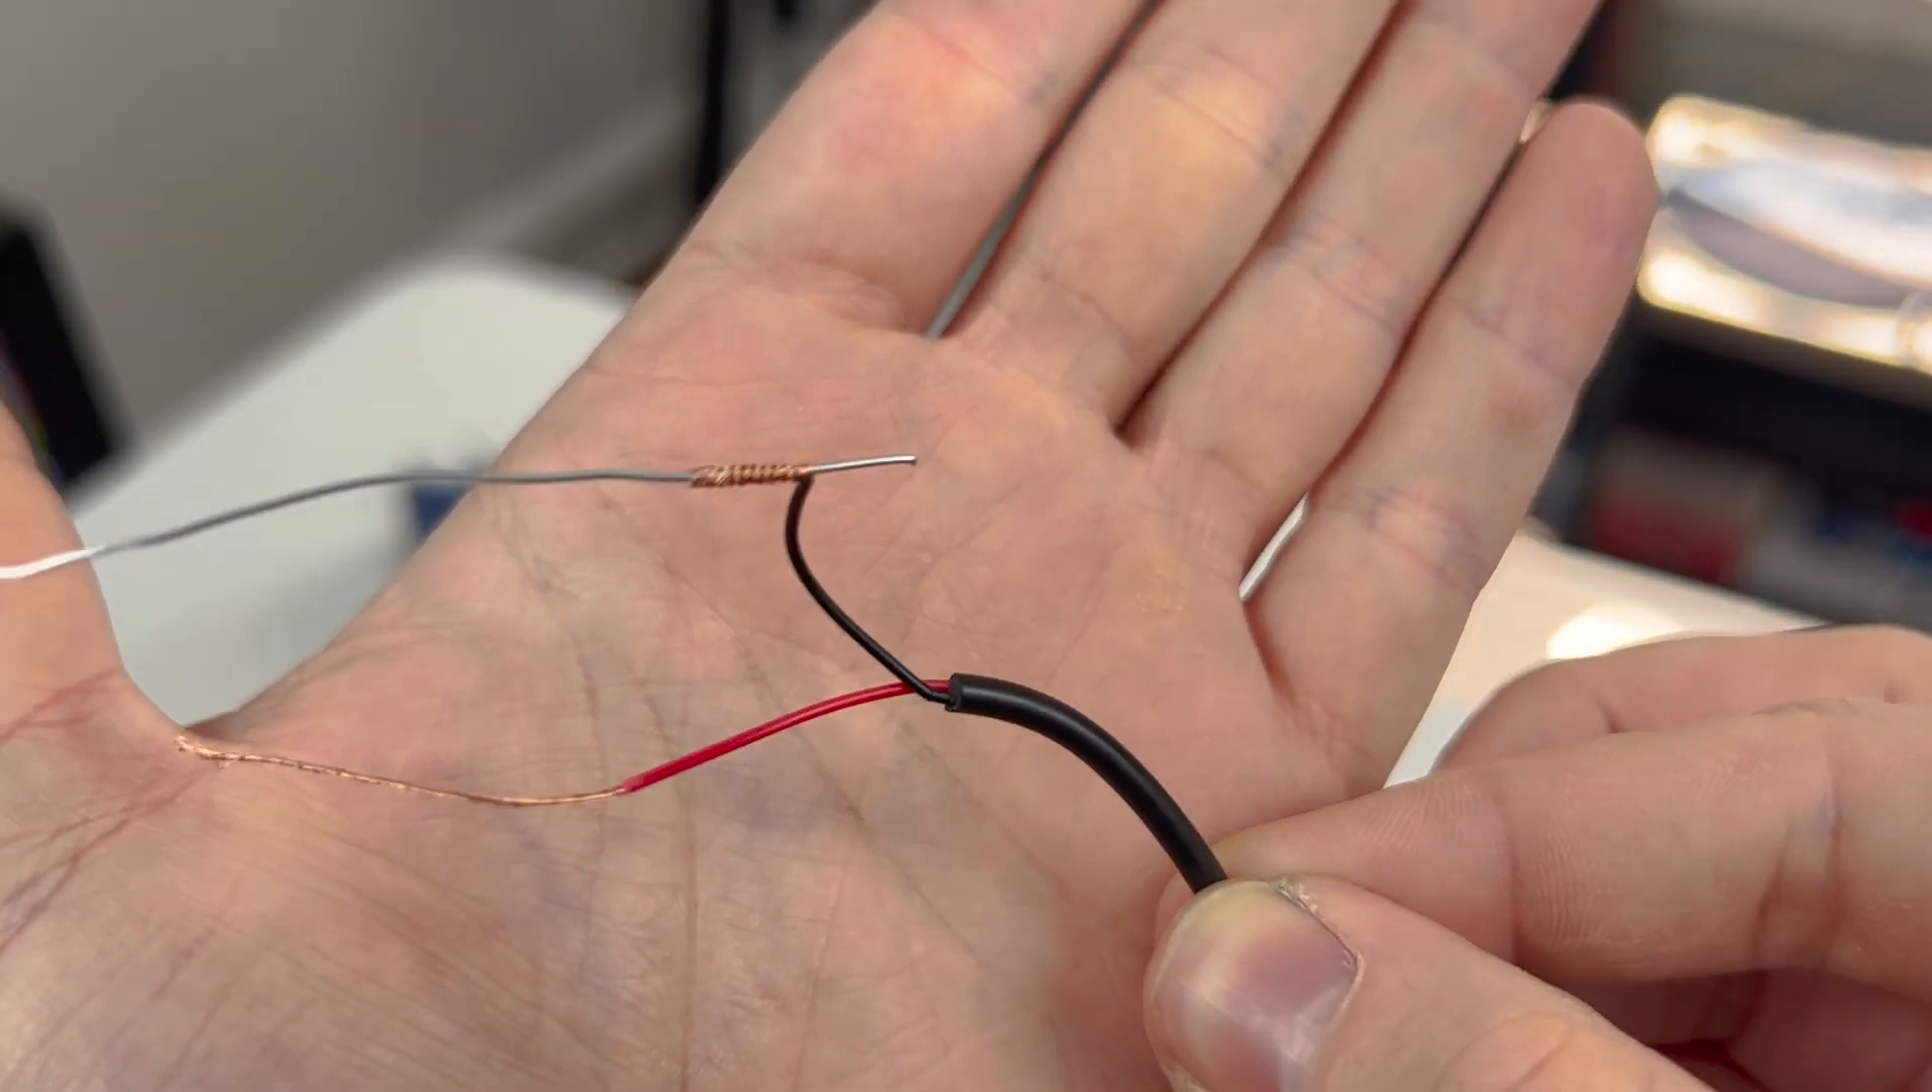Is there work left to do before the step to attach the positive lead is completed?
Yes.